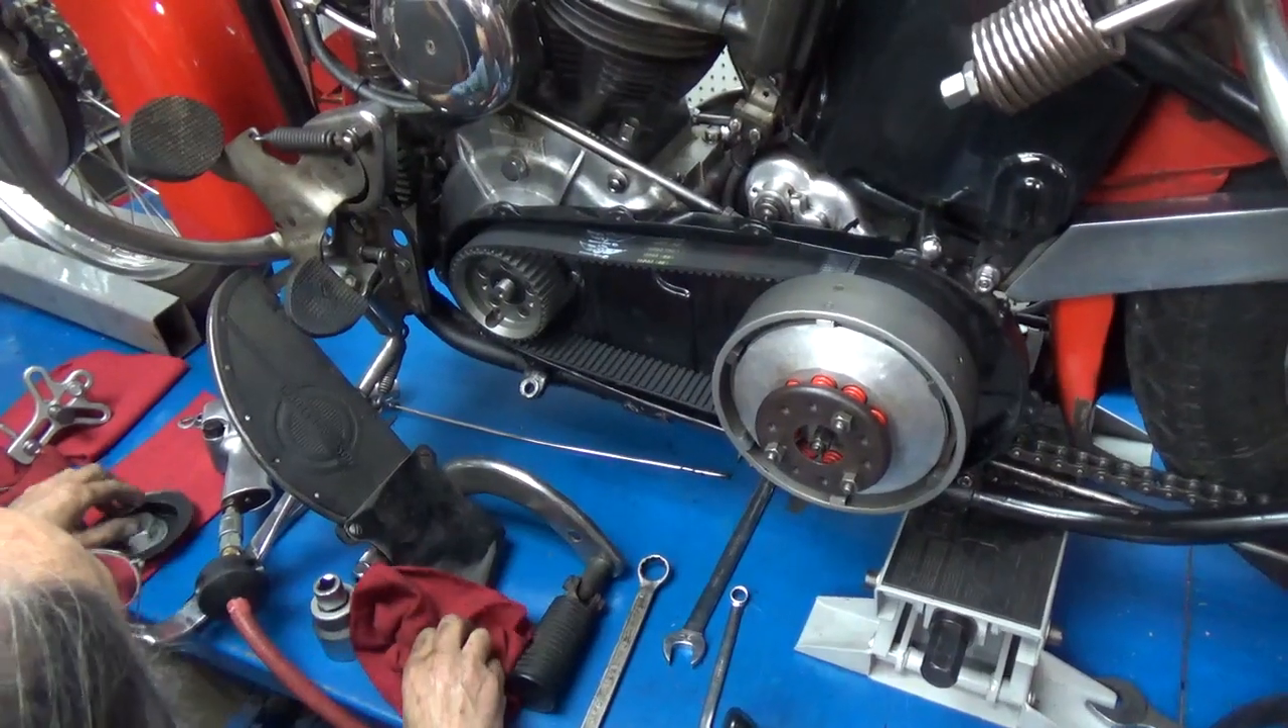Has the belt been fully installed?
Yes.